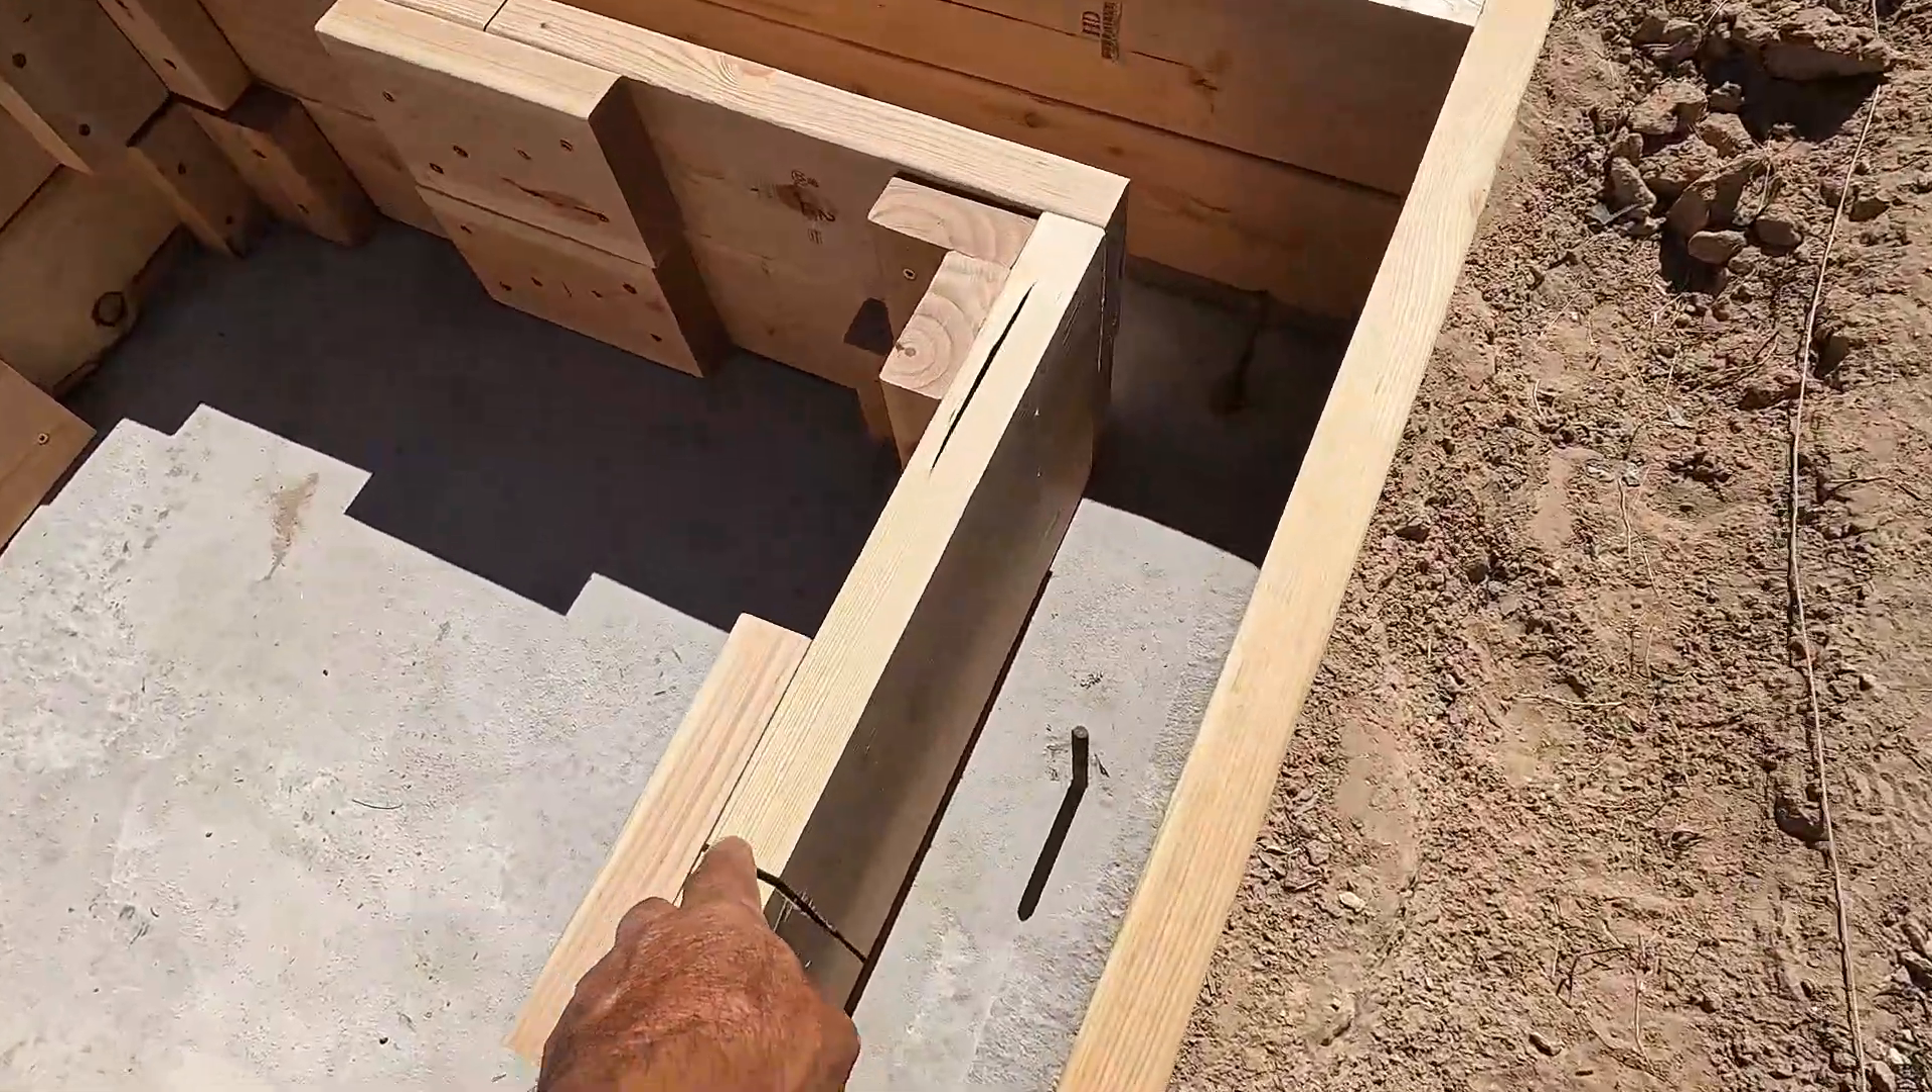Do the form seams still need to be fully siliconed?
Yes.